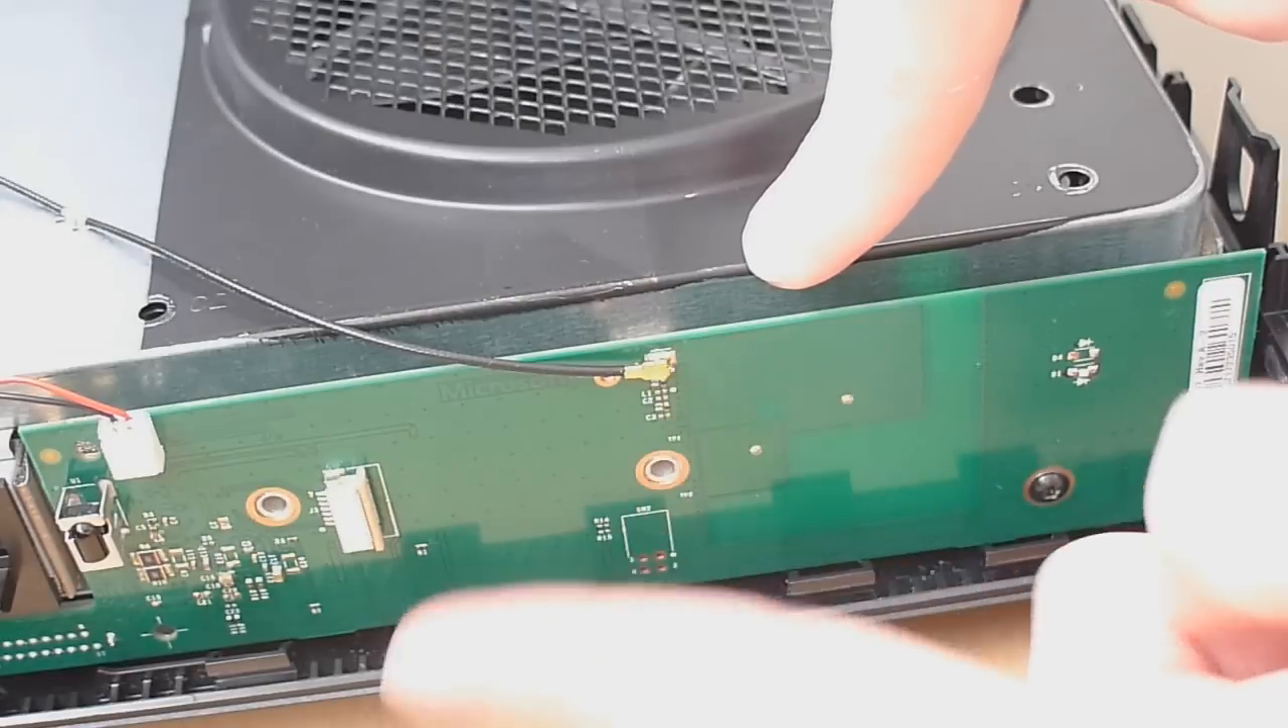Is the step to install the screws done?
No.